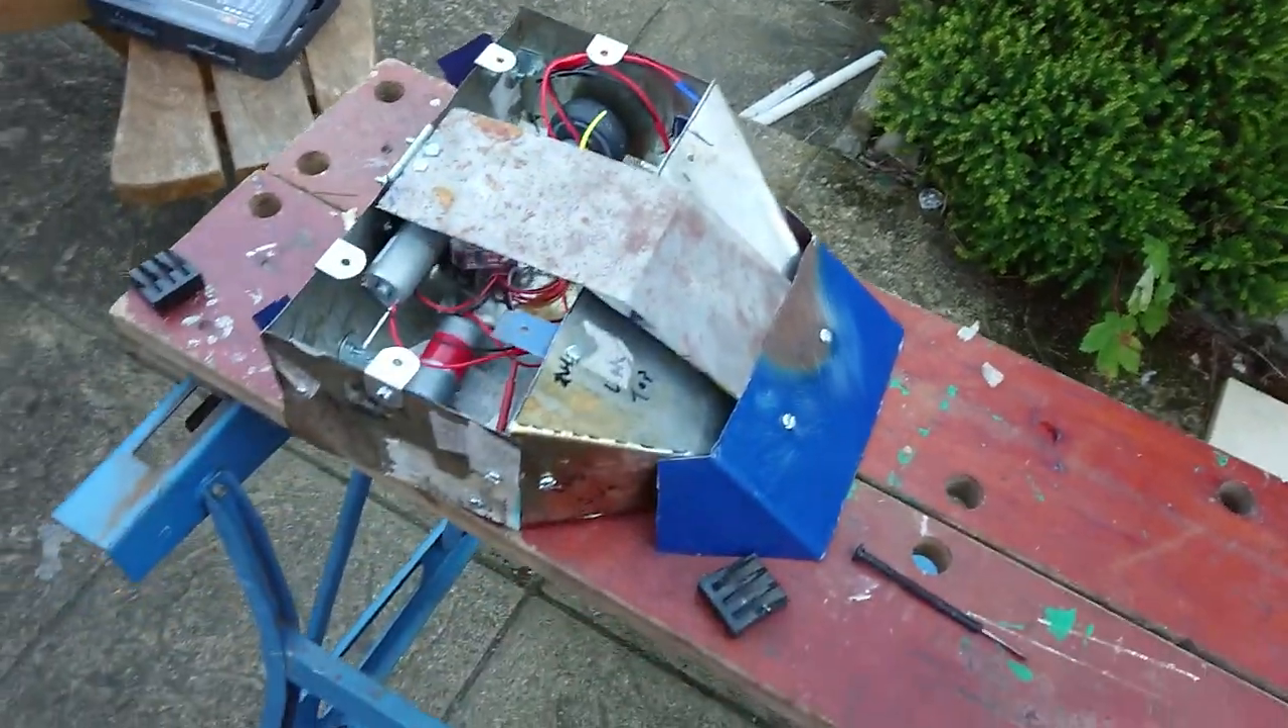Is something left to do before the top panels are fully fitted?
Yes.